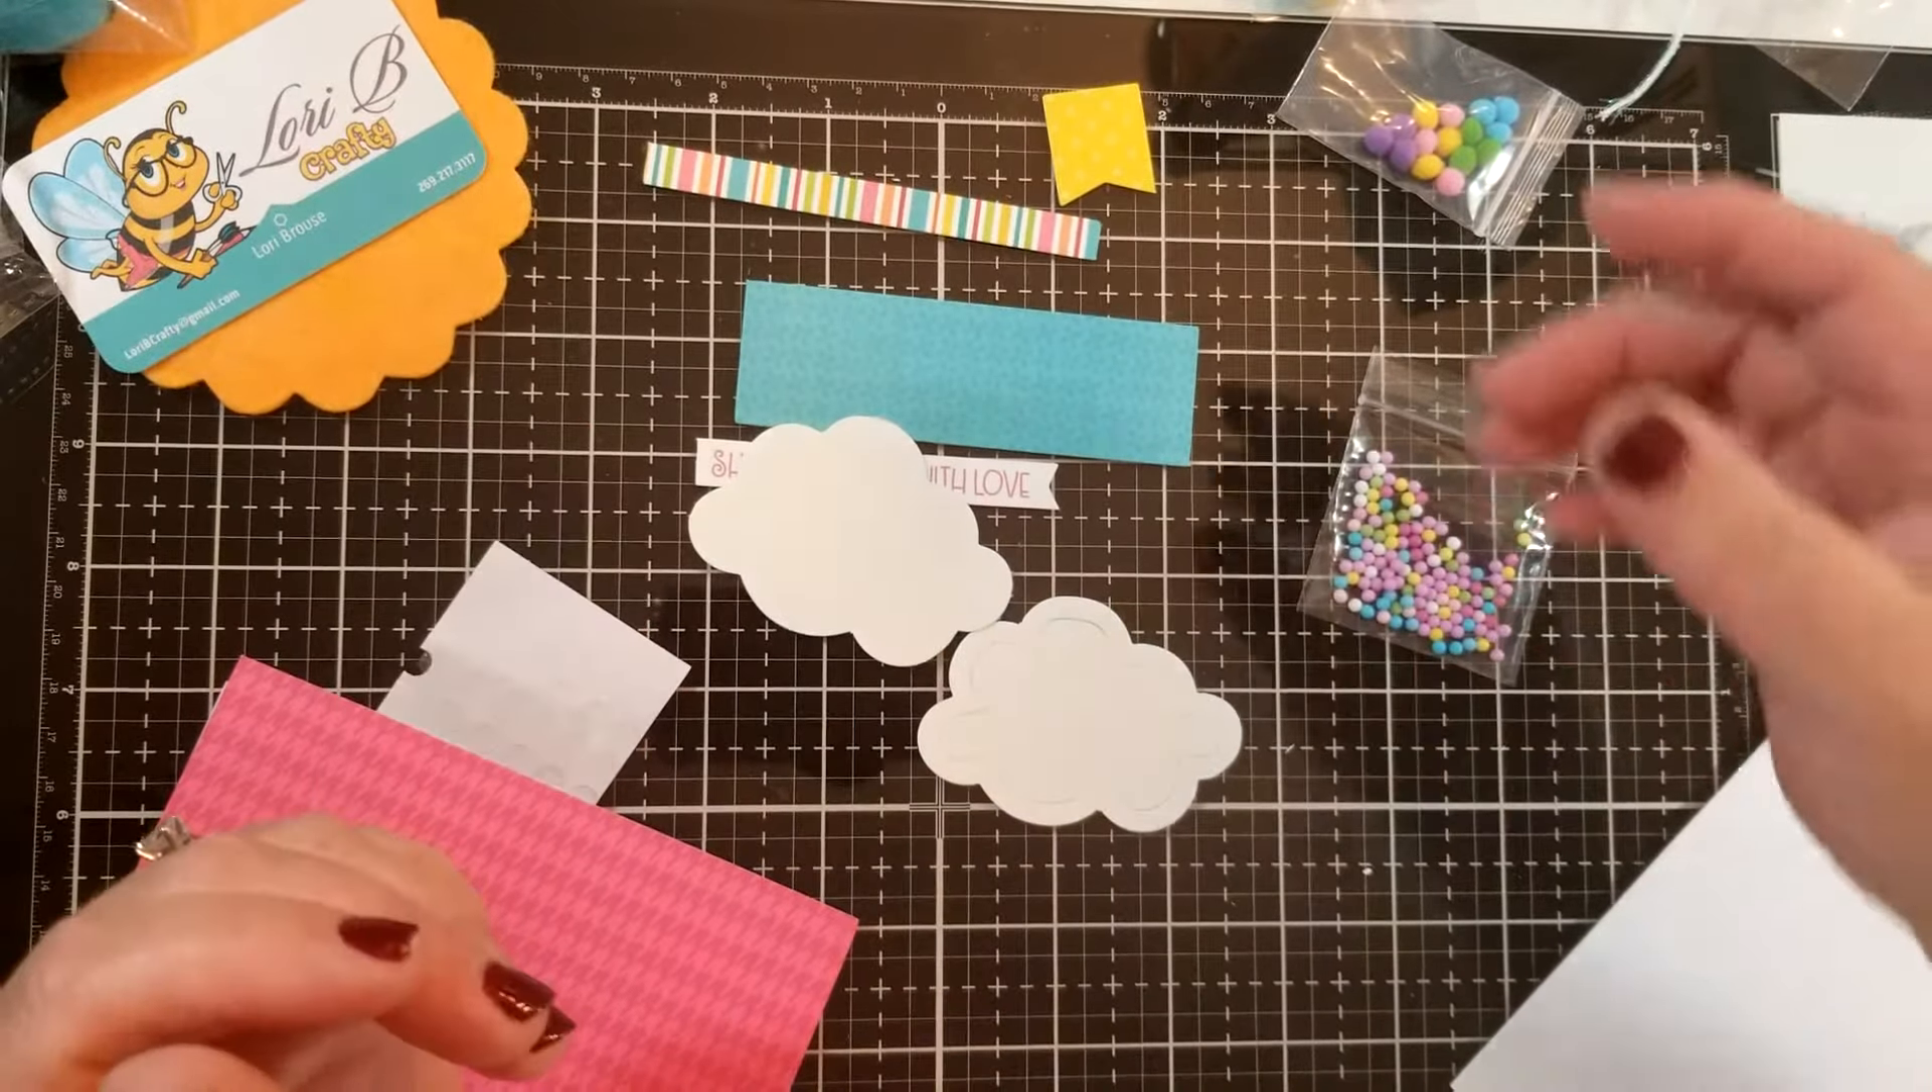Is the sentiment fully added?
No.